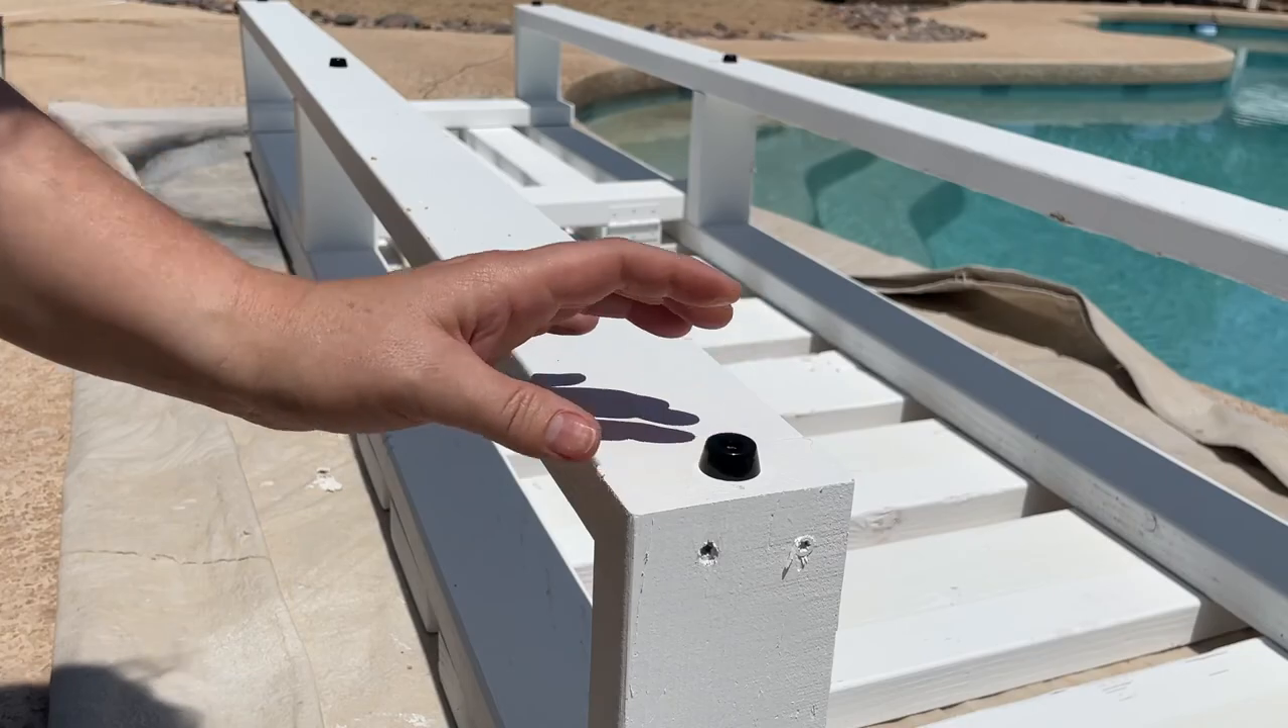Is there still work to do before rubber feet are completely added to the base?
No.